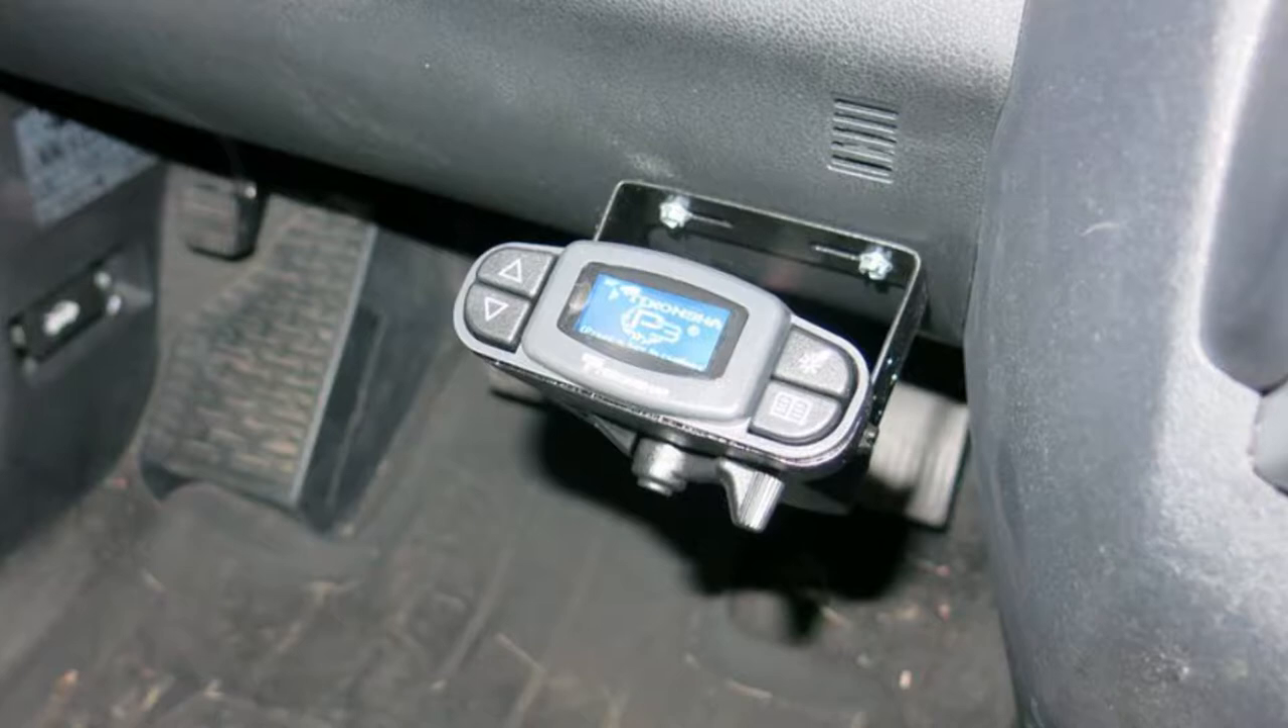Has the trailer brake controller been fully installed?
Yes.